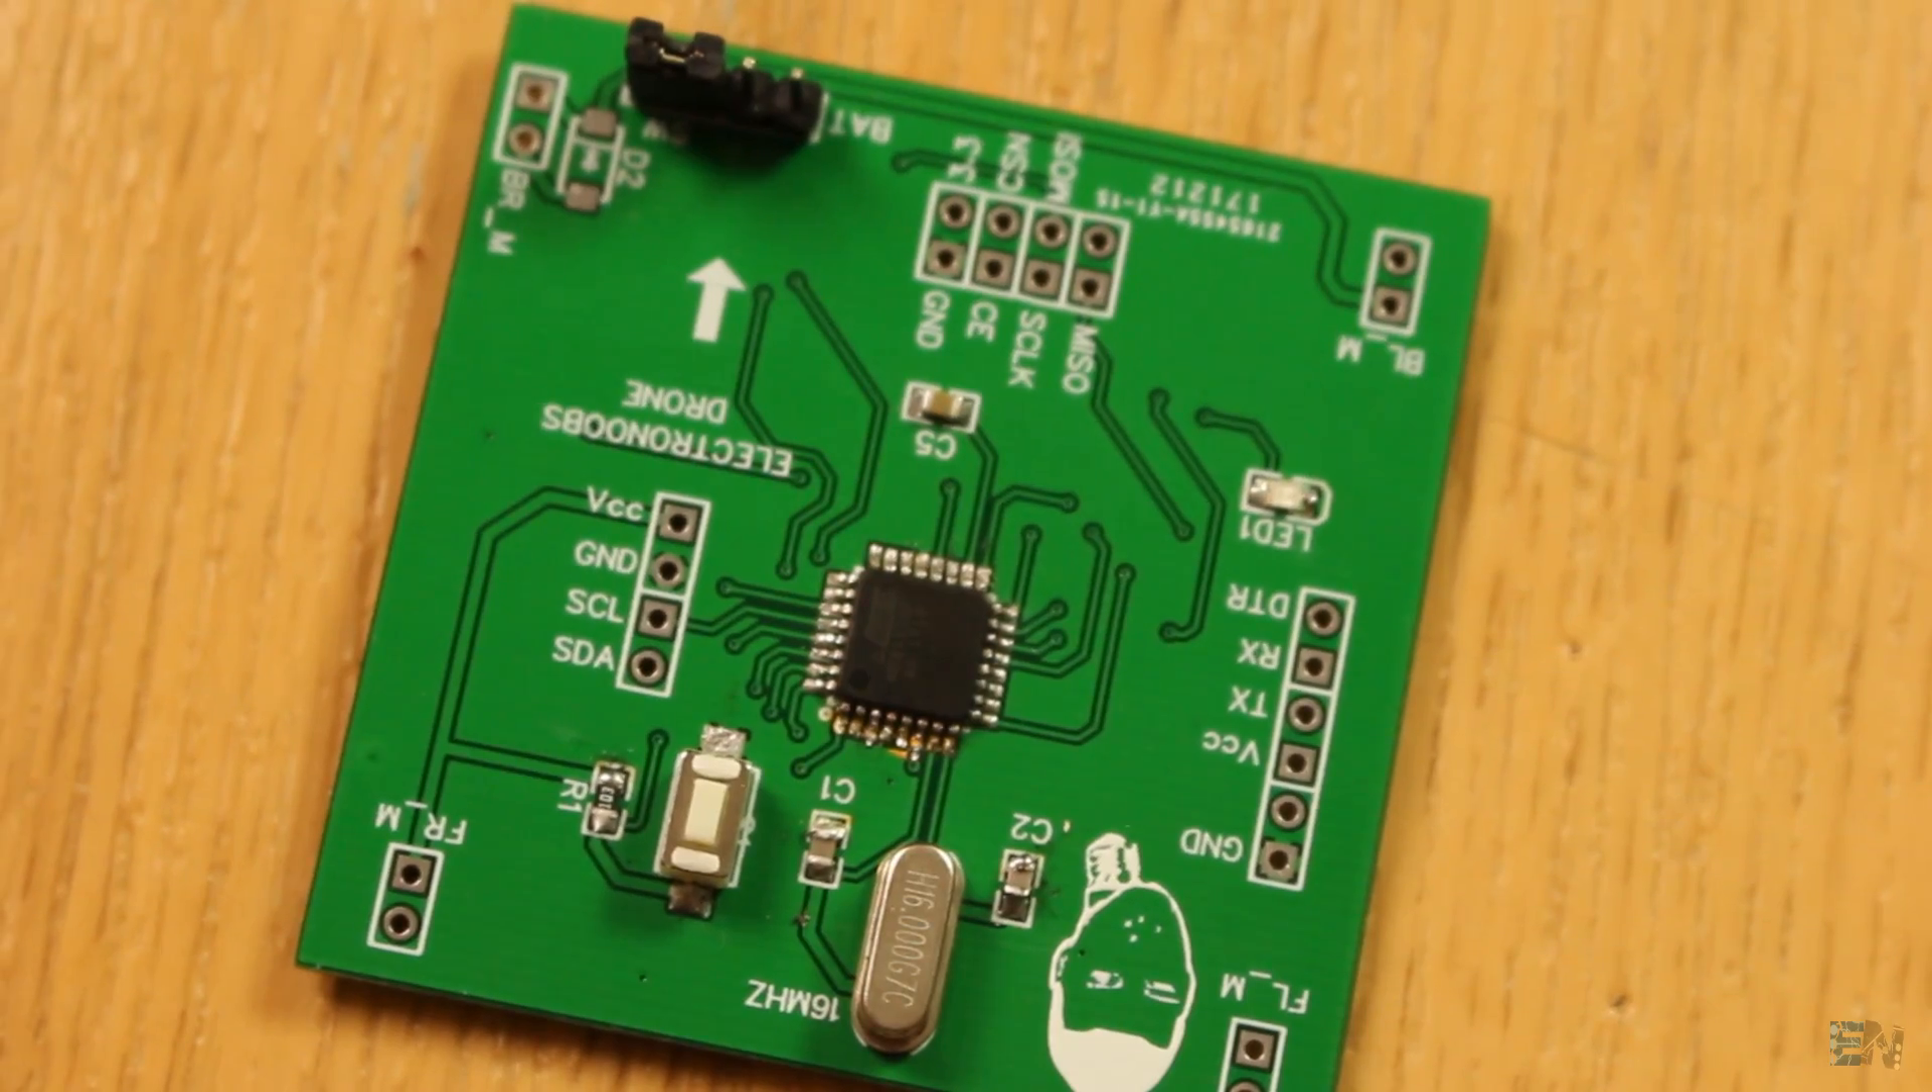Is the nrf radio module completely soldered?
No.